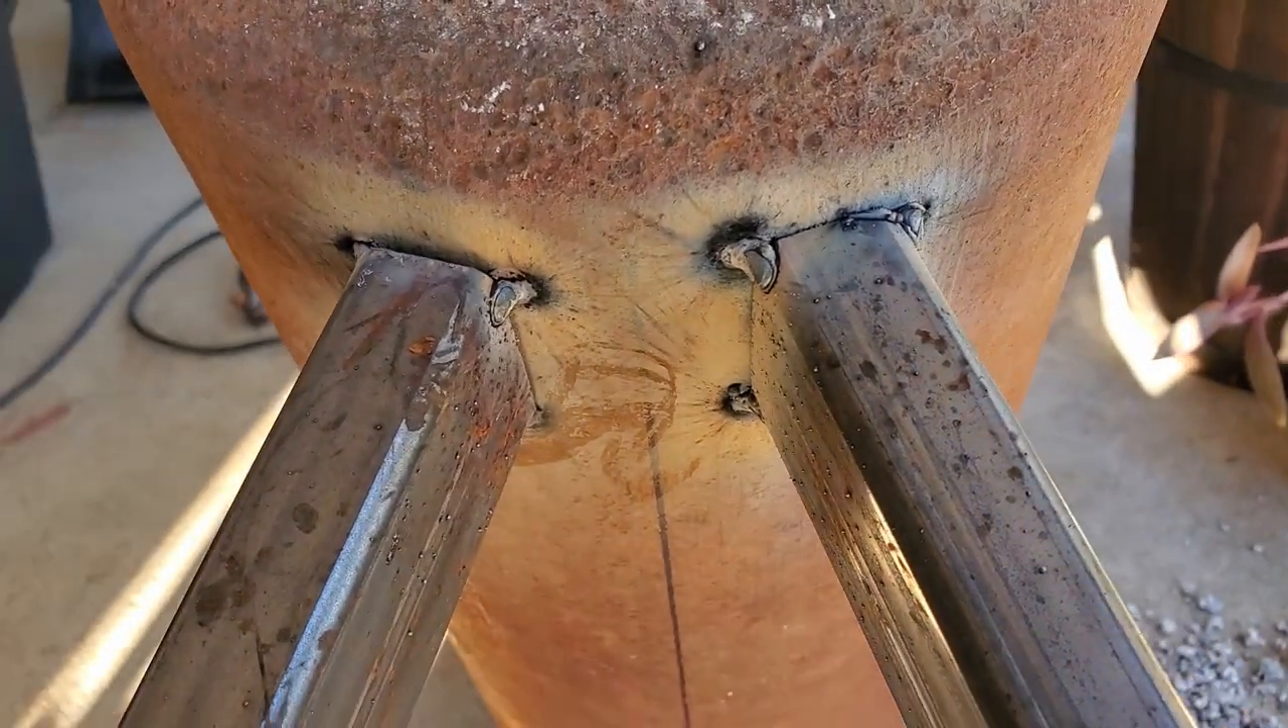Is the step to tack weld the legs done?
Yes.